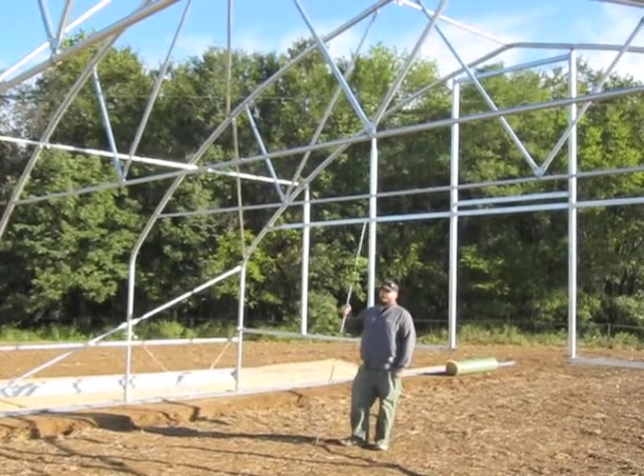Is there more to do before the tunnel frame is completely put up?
No.